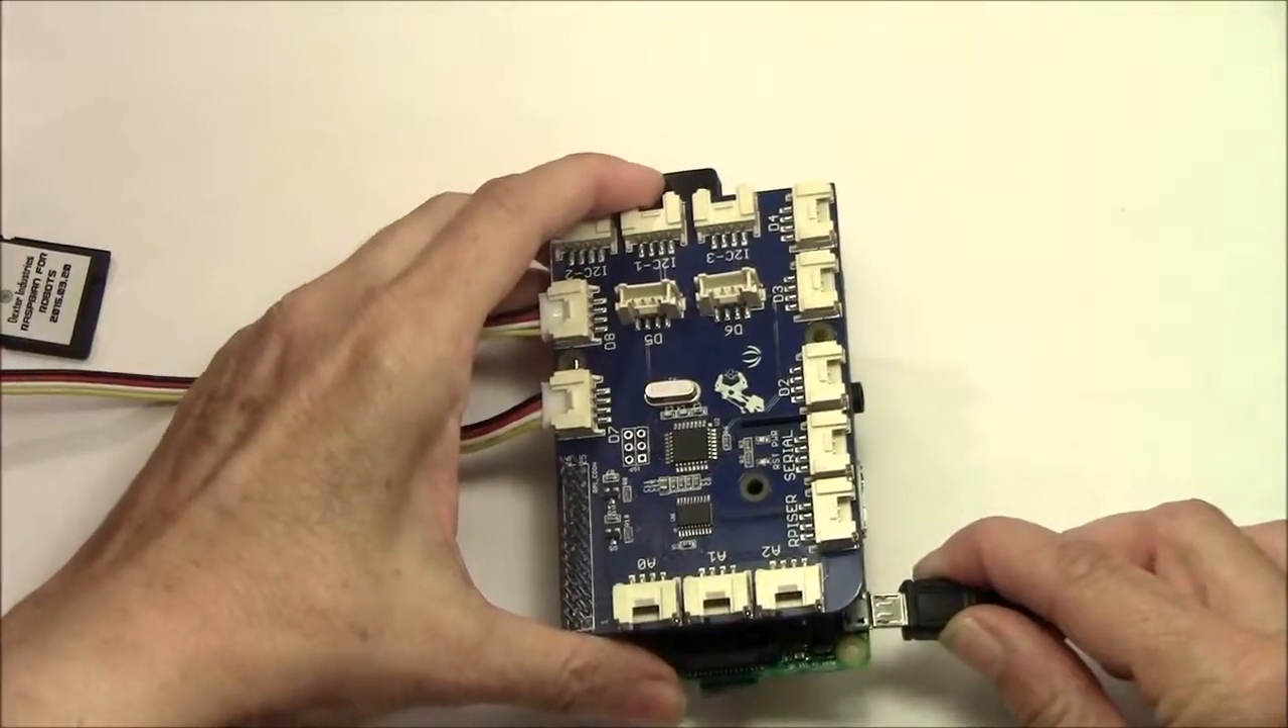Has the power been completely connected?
No.